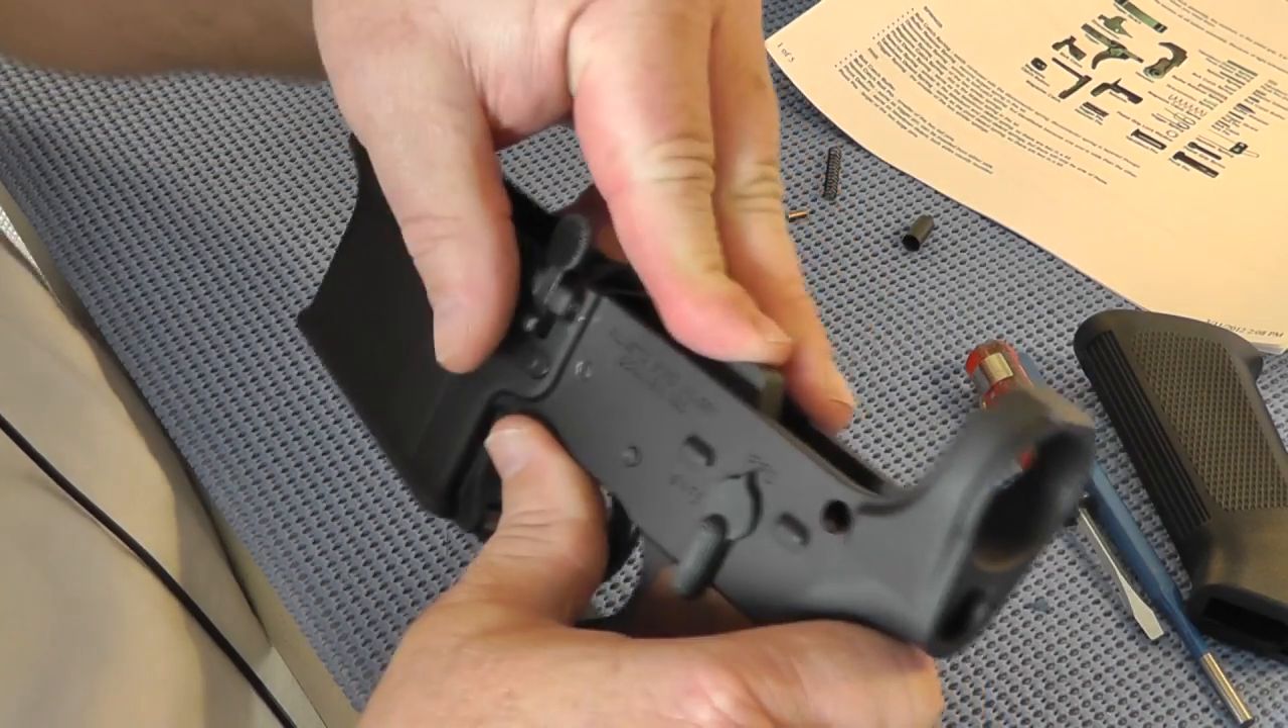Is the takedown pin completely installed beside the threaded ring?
No.